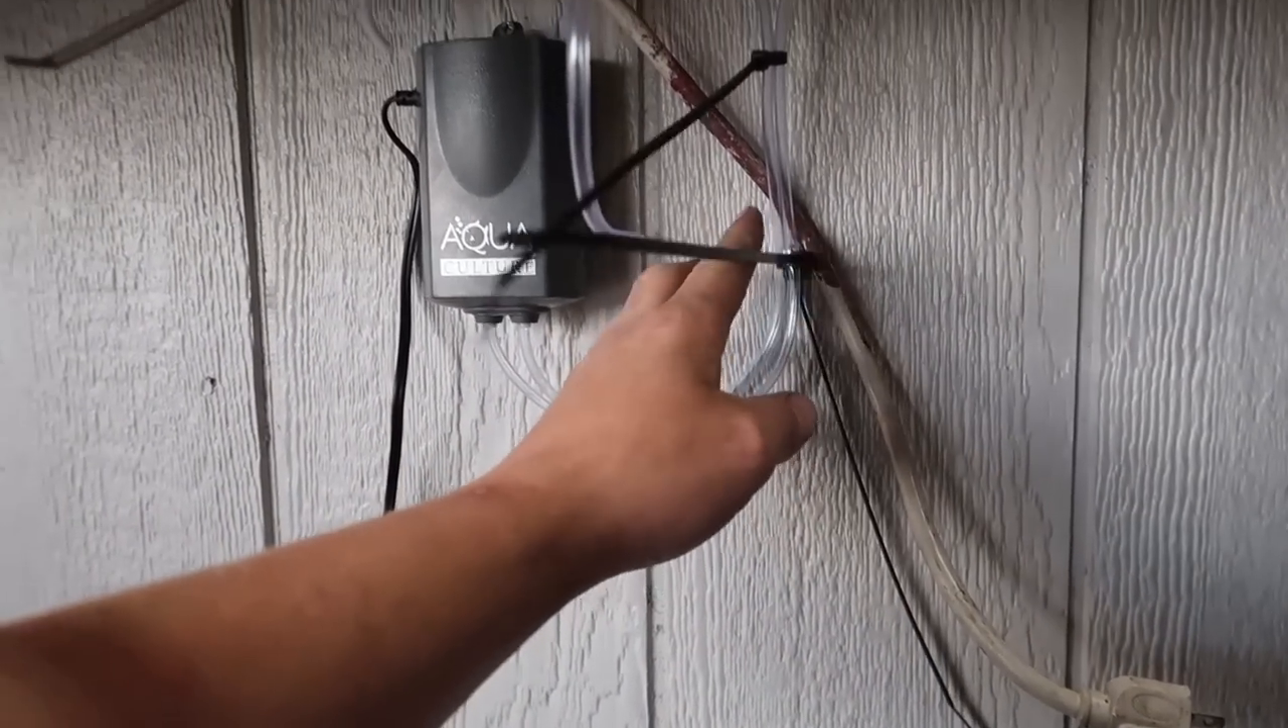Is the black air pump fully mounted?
Yes.